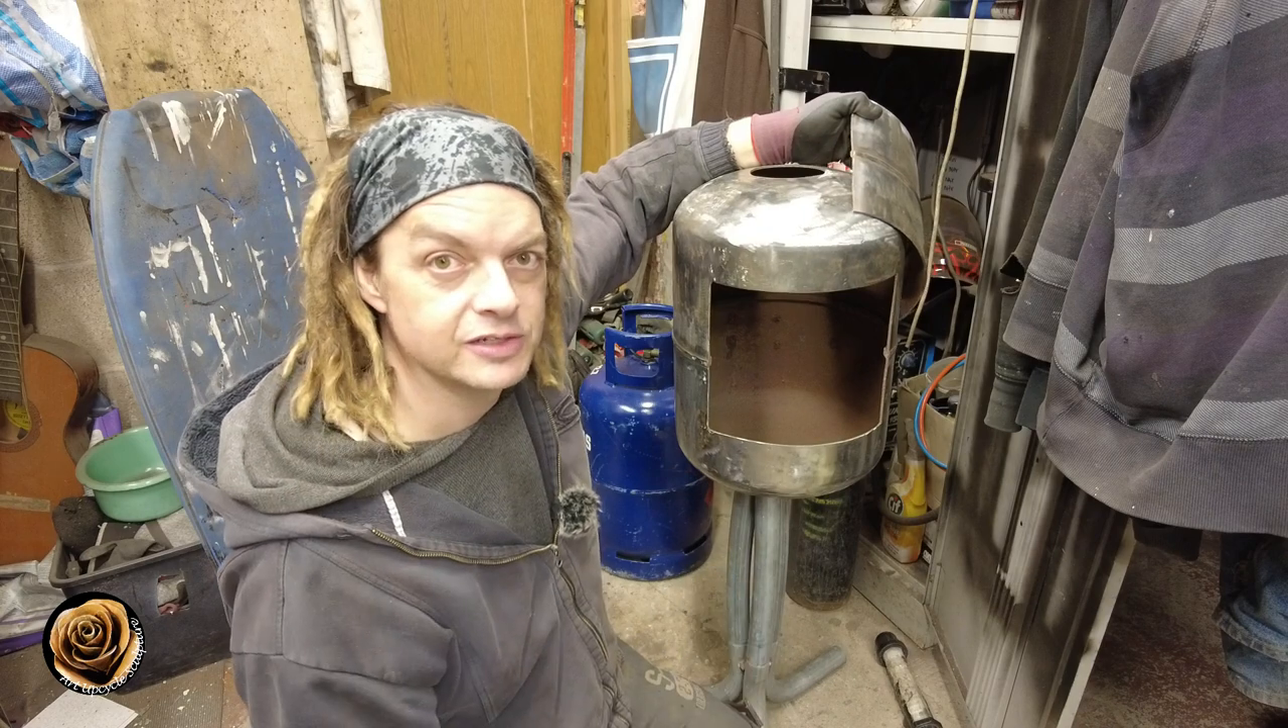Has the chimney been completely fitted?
No.